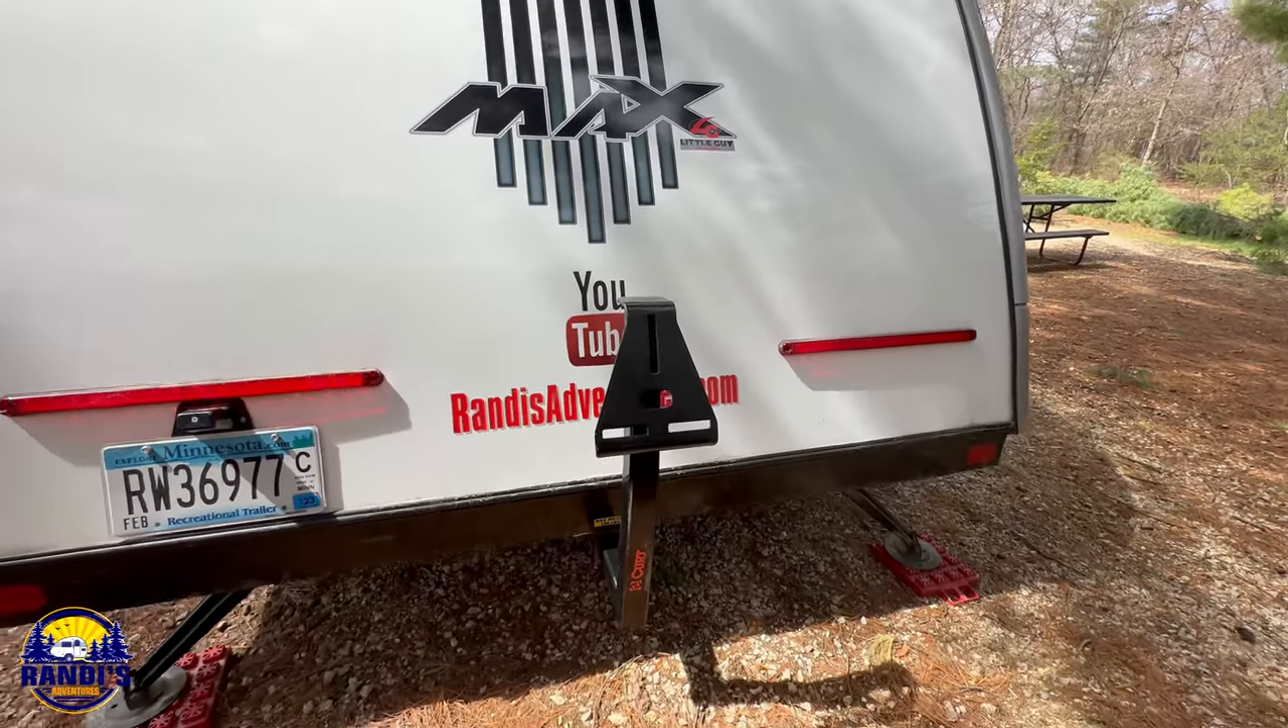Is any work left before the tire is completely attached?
Yes.